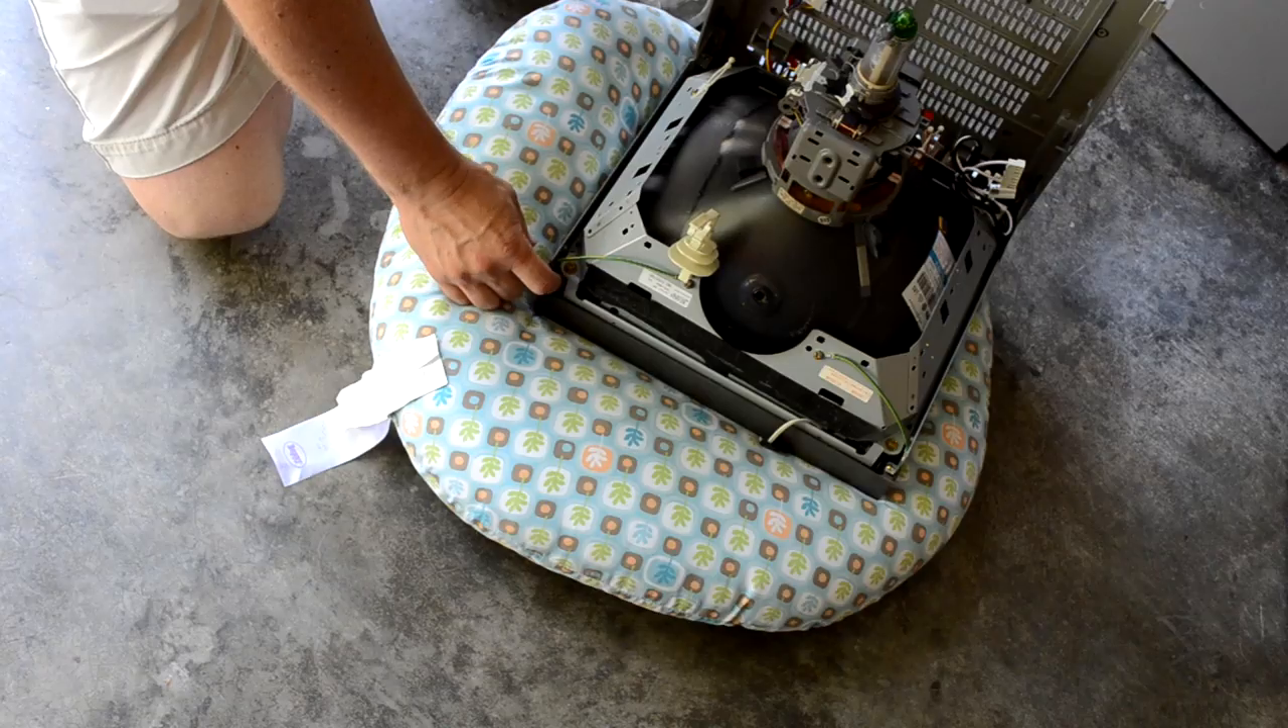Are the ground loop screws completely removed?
No.